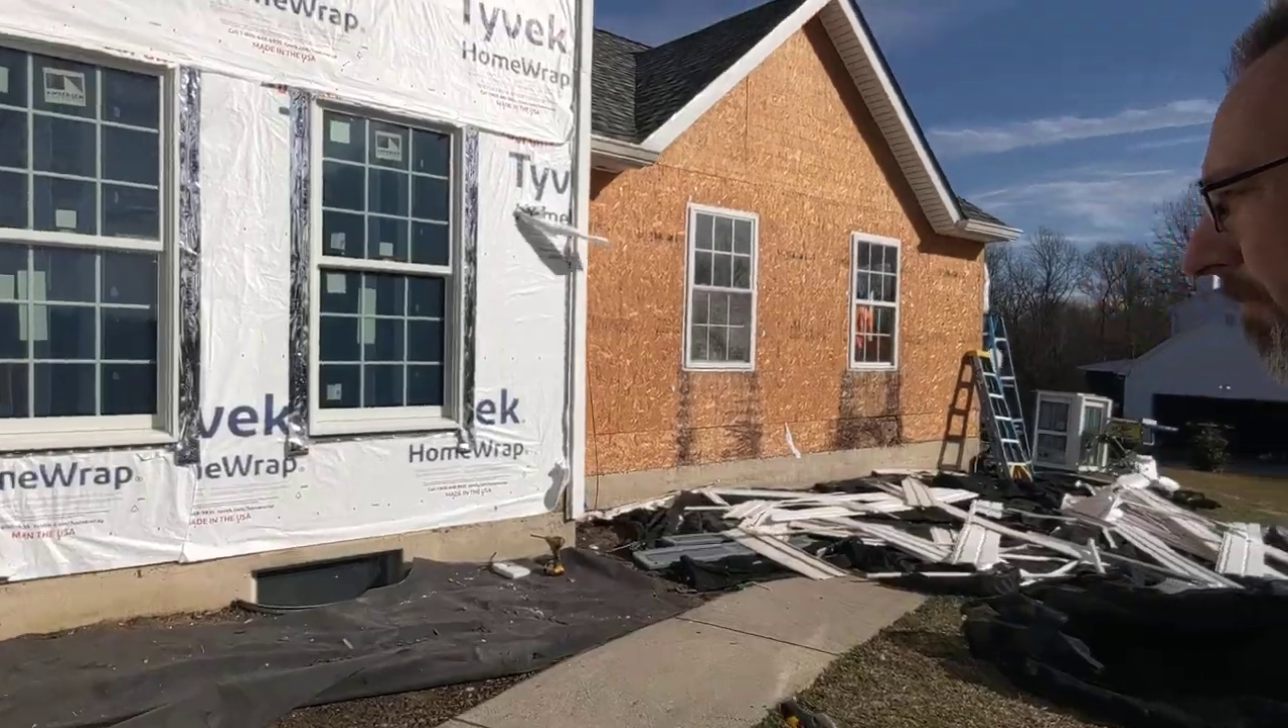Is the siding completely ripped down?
Yes.